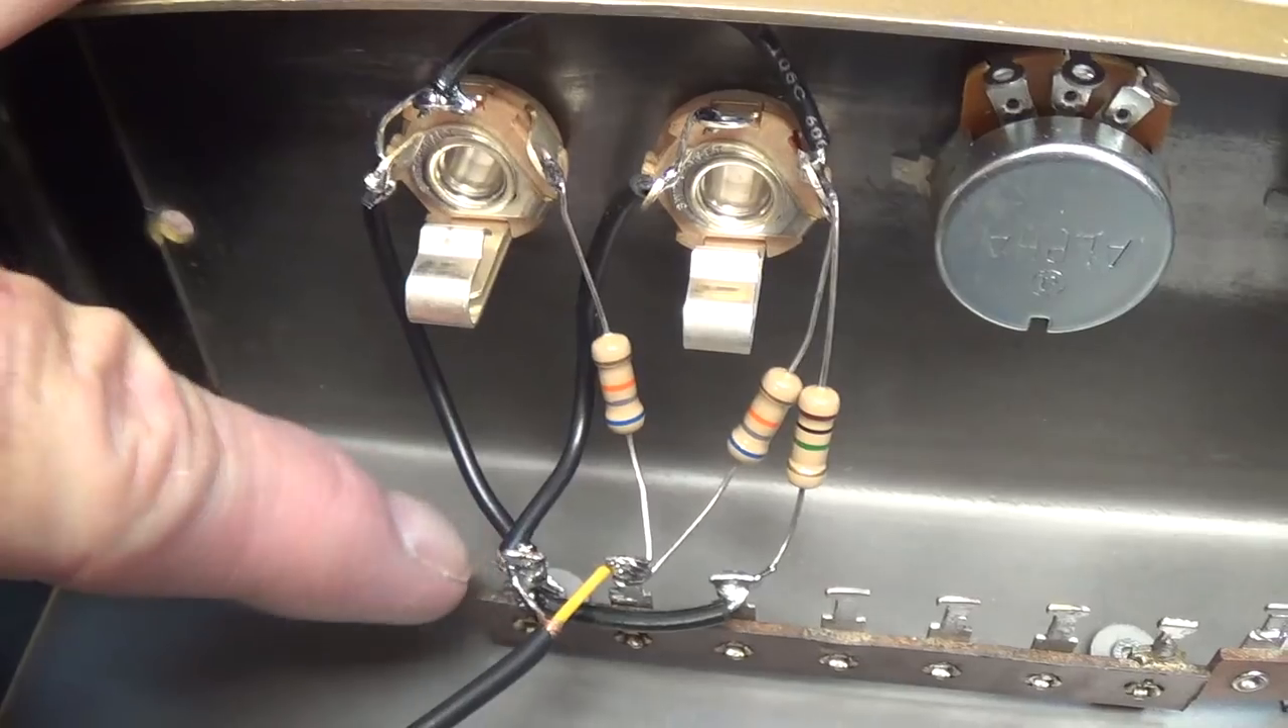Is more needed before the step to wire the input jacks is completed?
No.